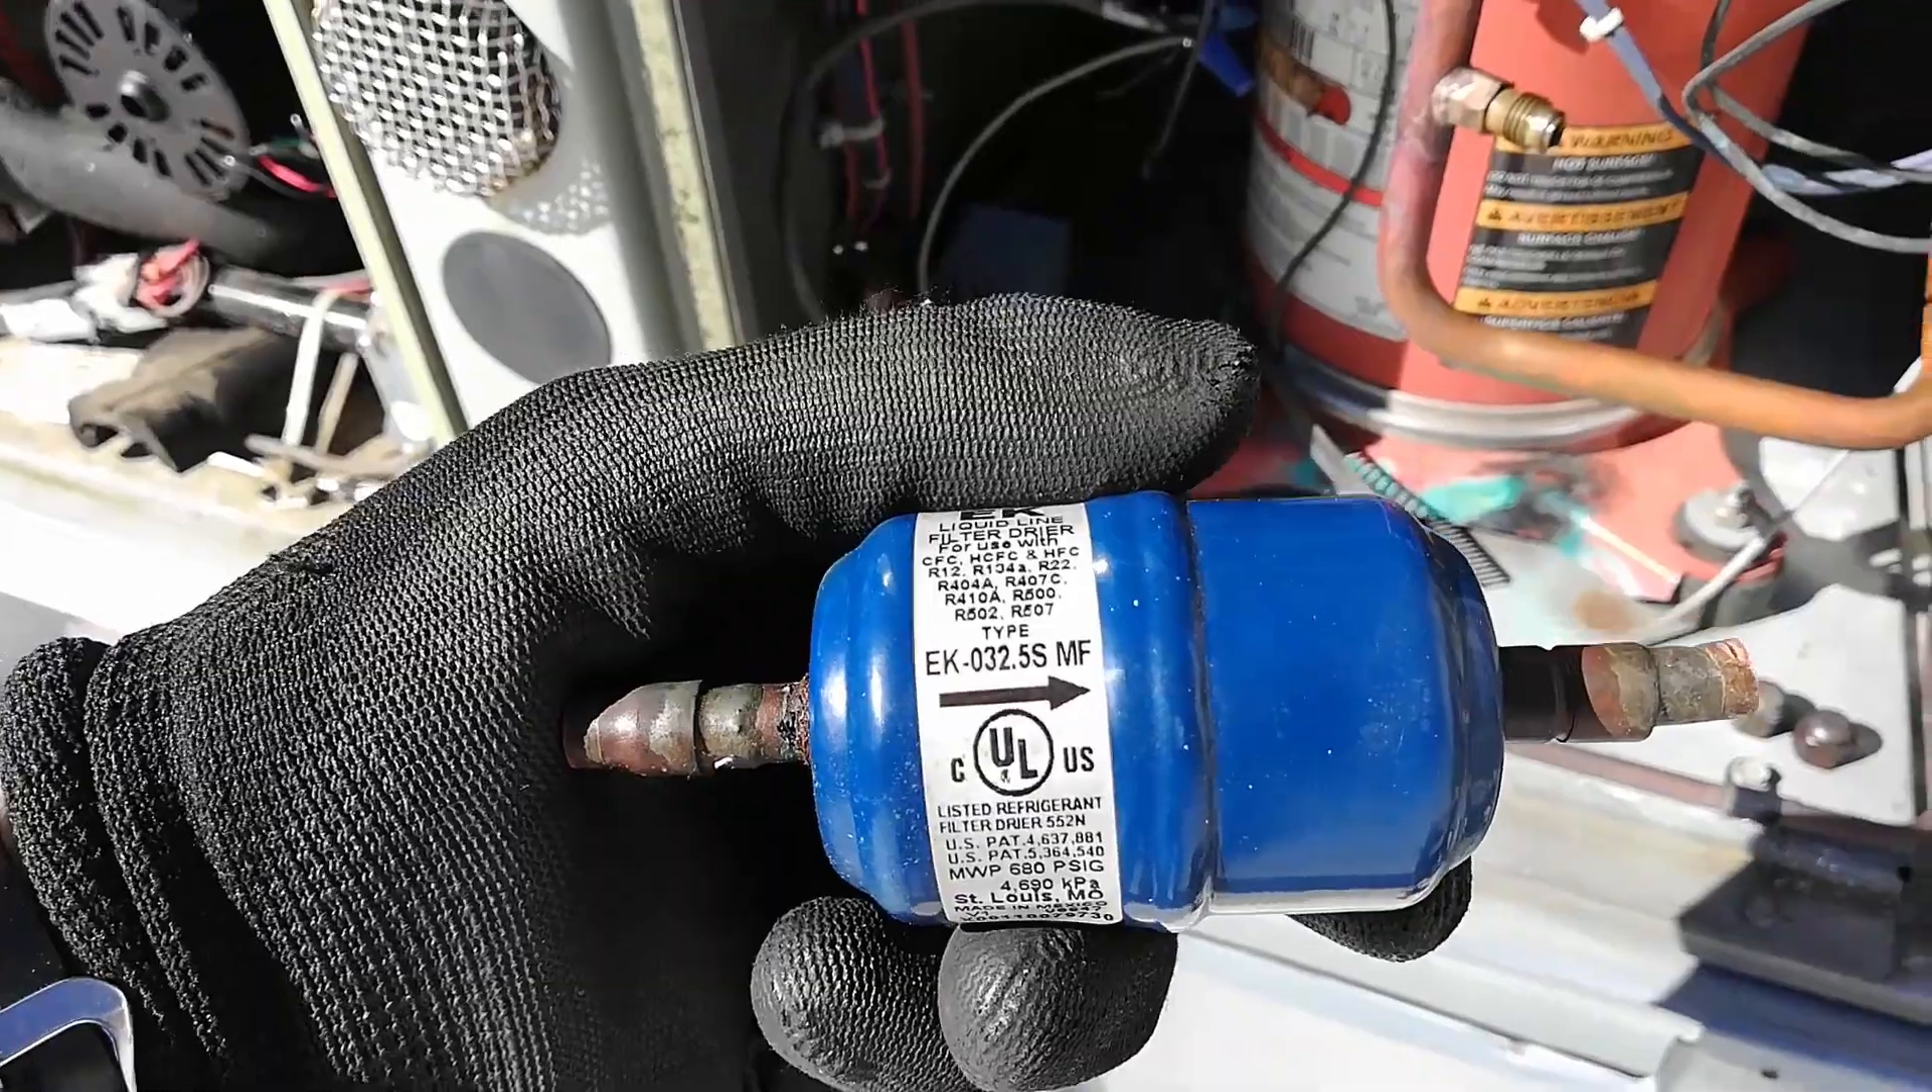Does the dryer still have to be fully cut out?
No.